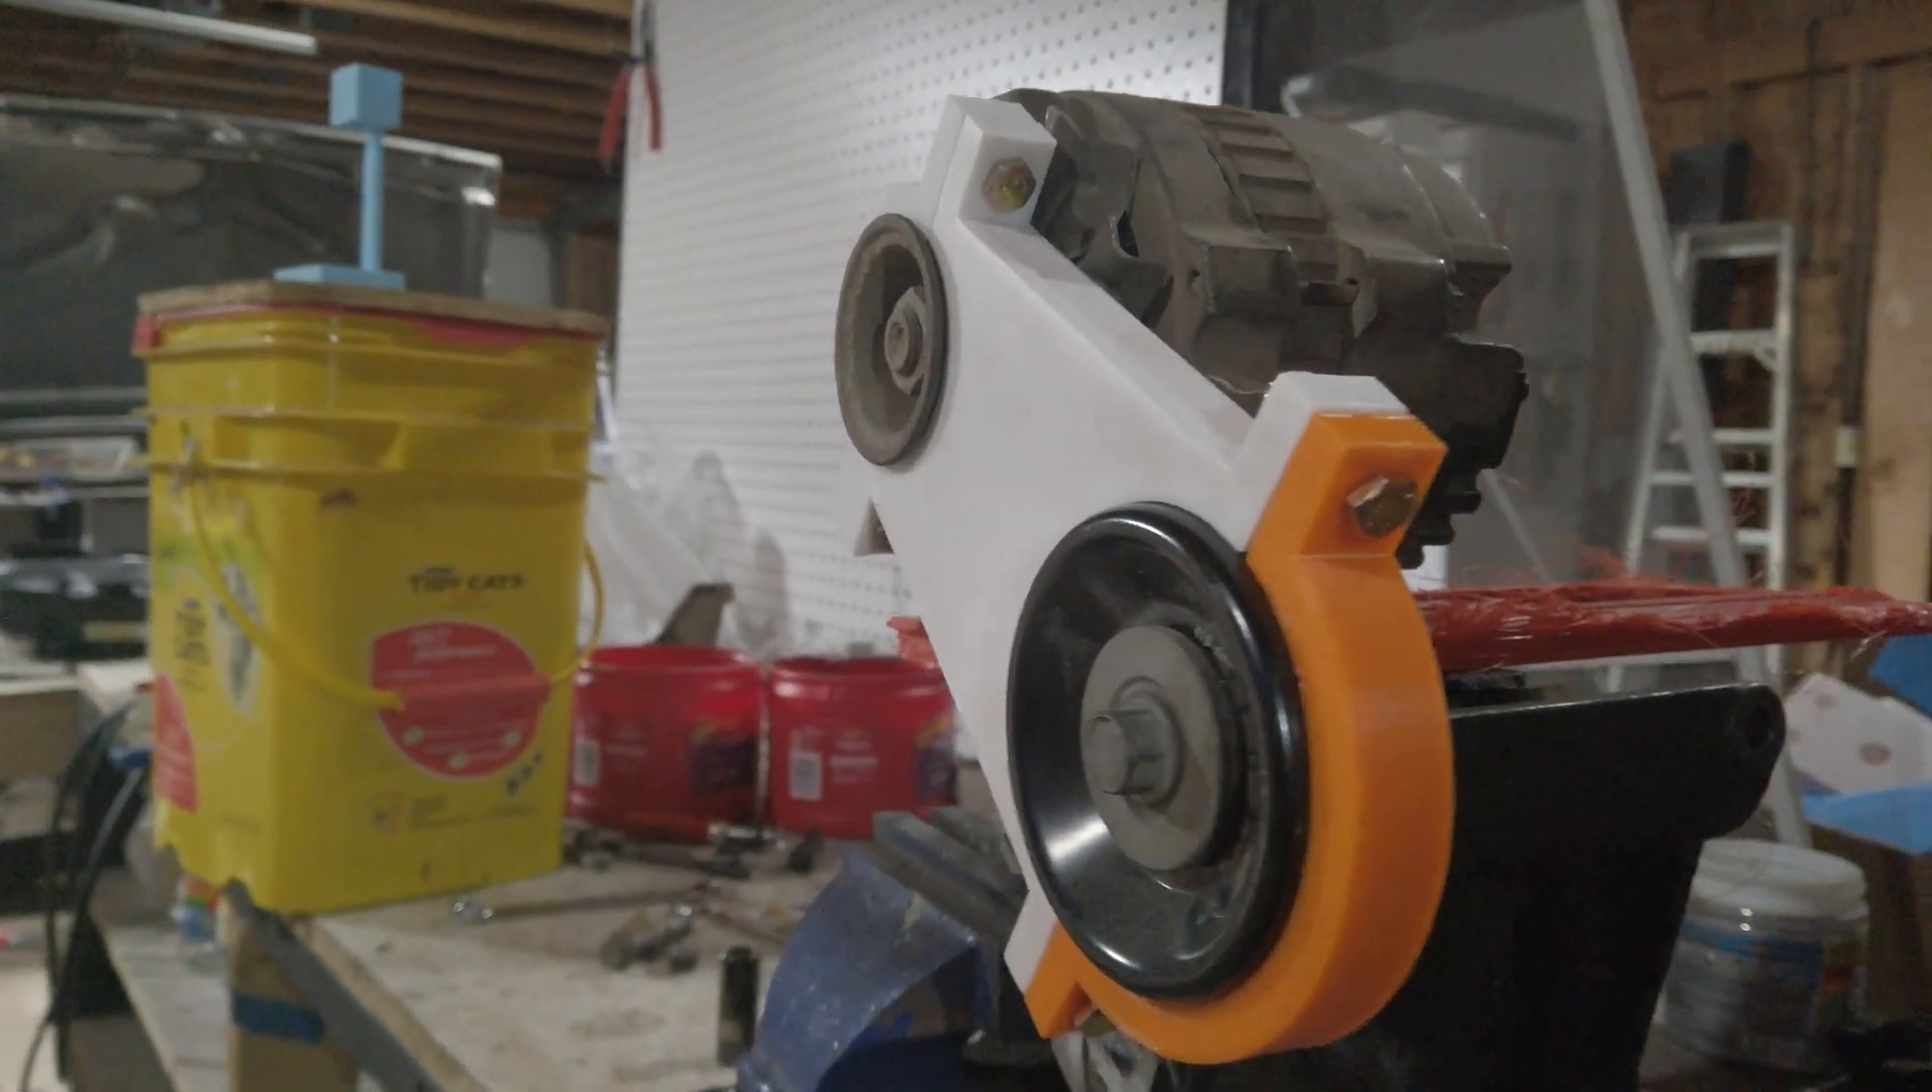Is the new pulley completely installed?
Yes.